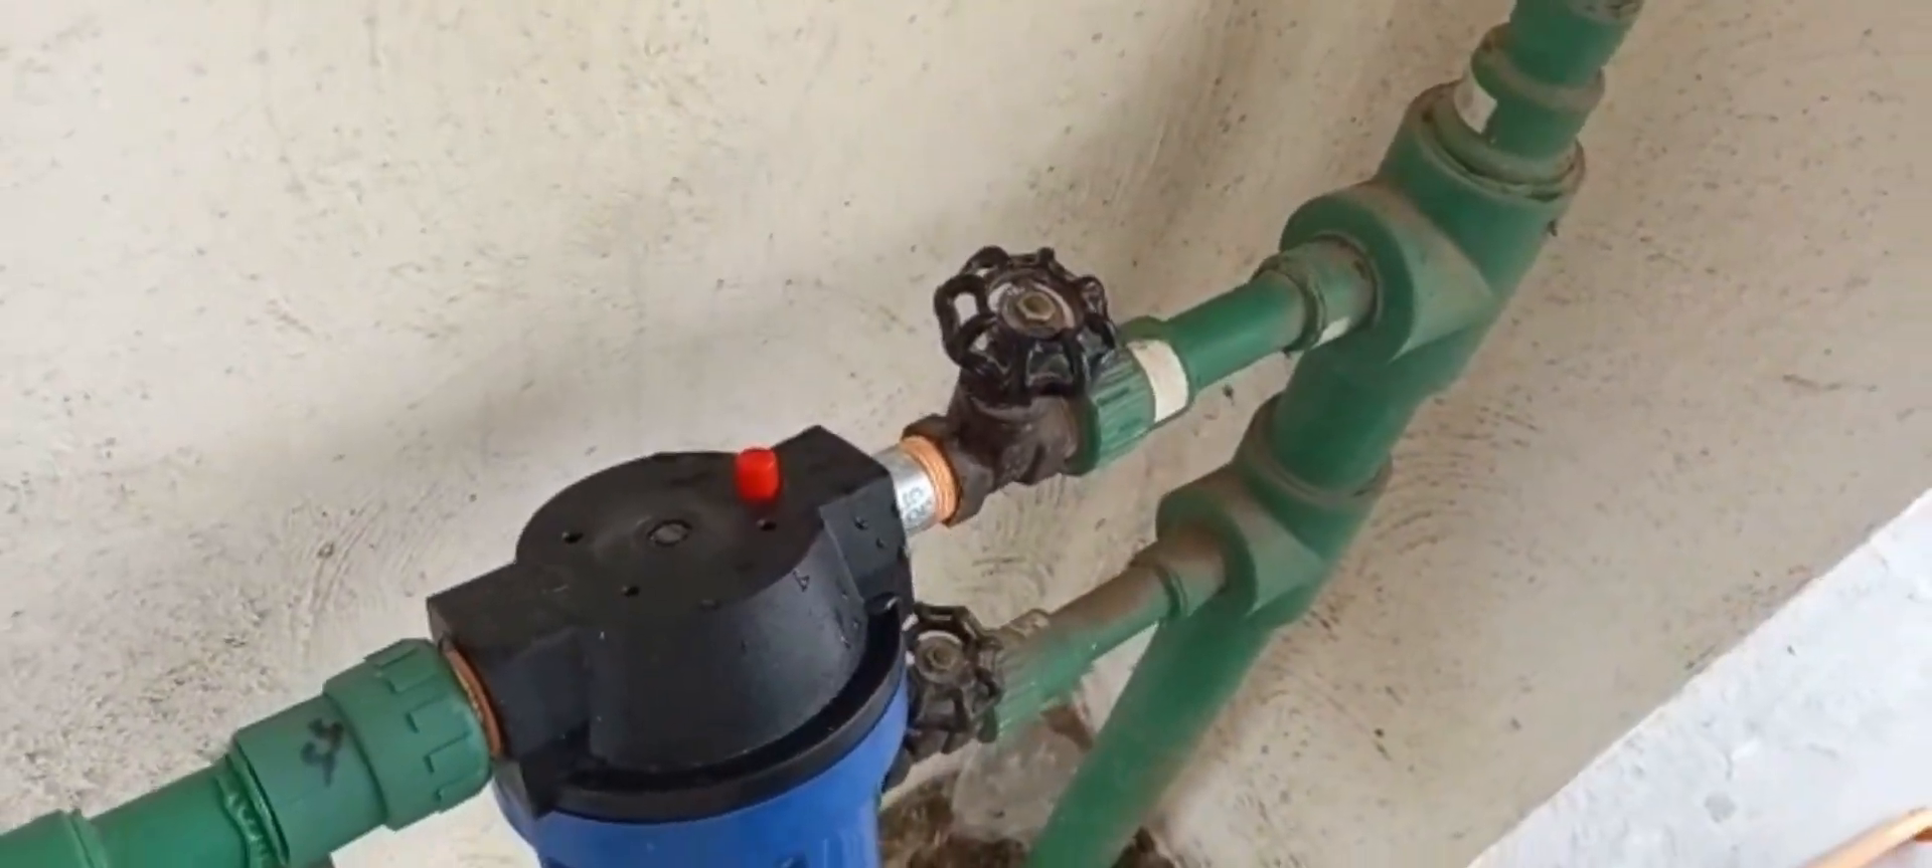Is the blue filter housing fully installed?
Yes.